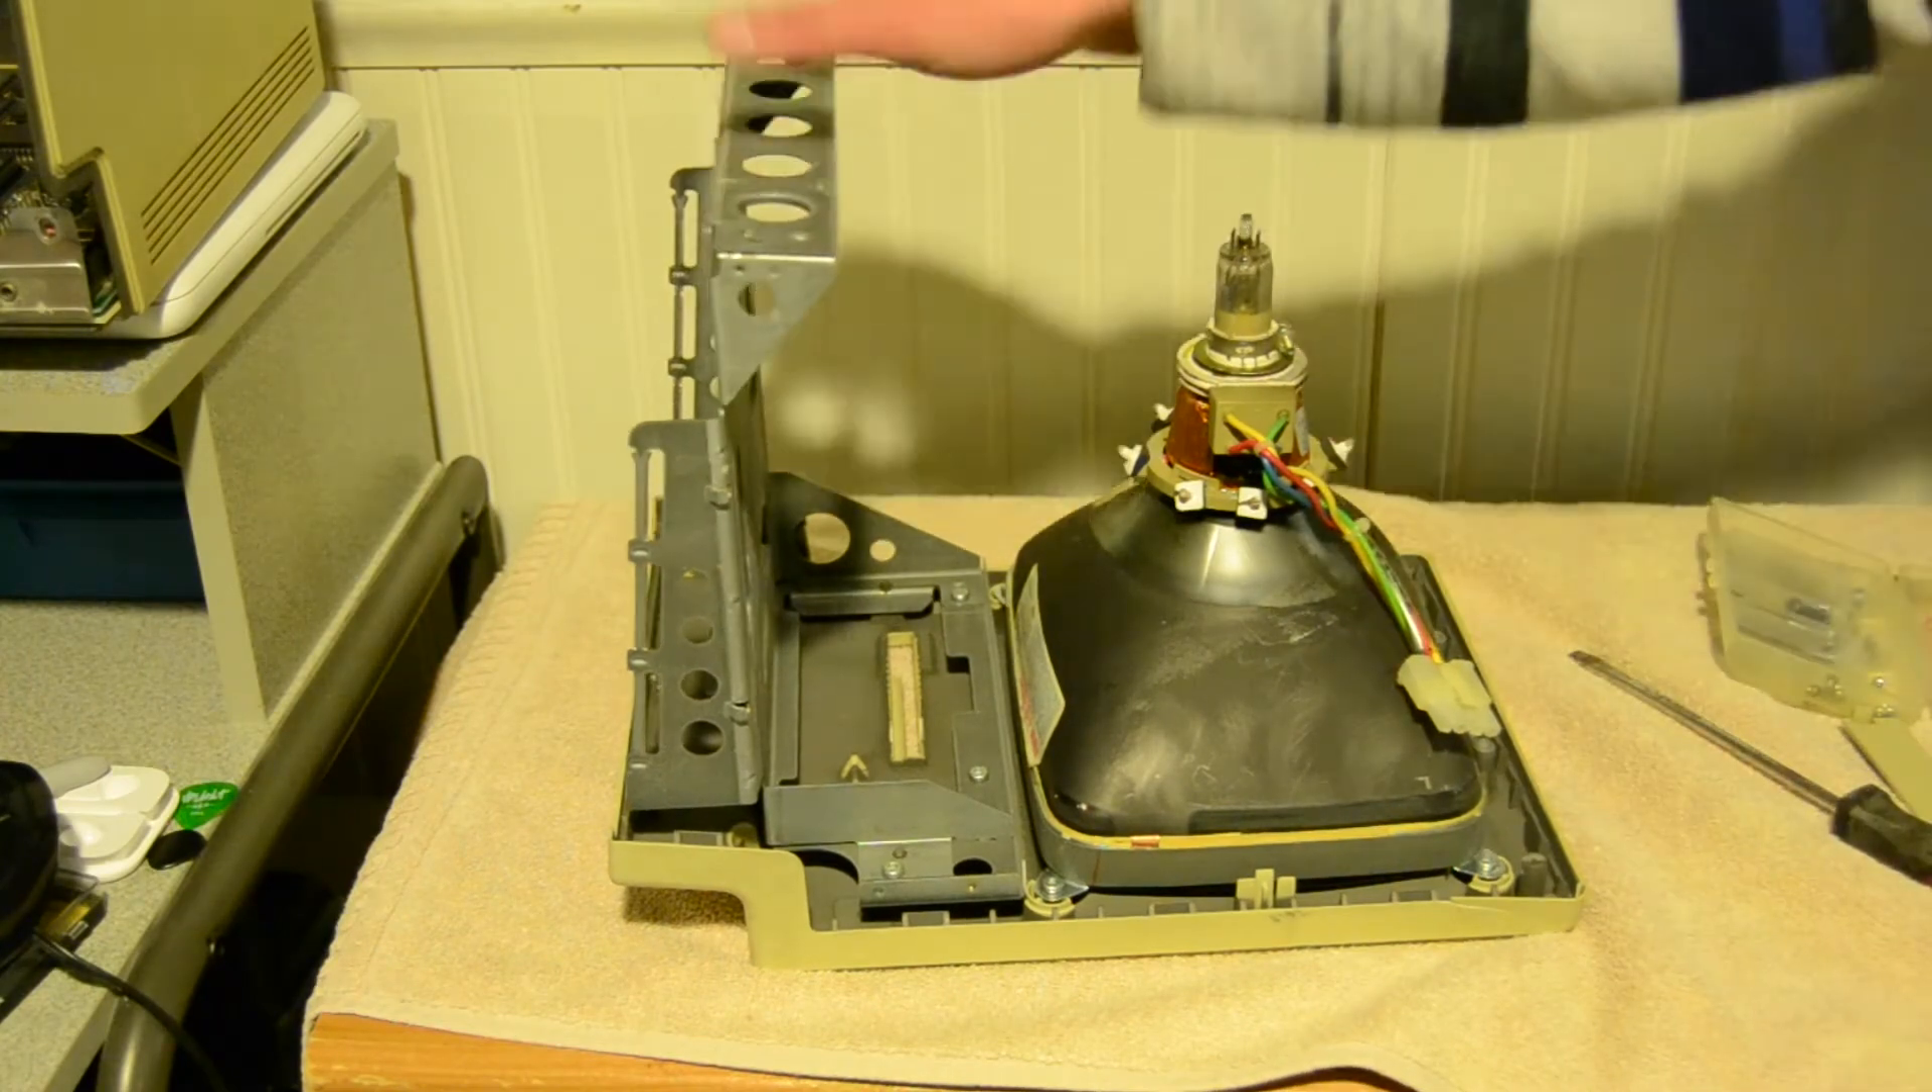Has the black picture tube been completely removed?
No.